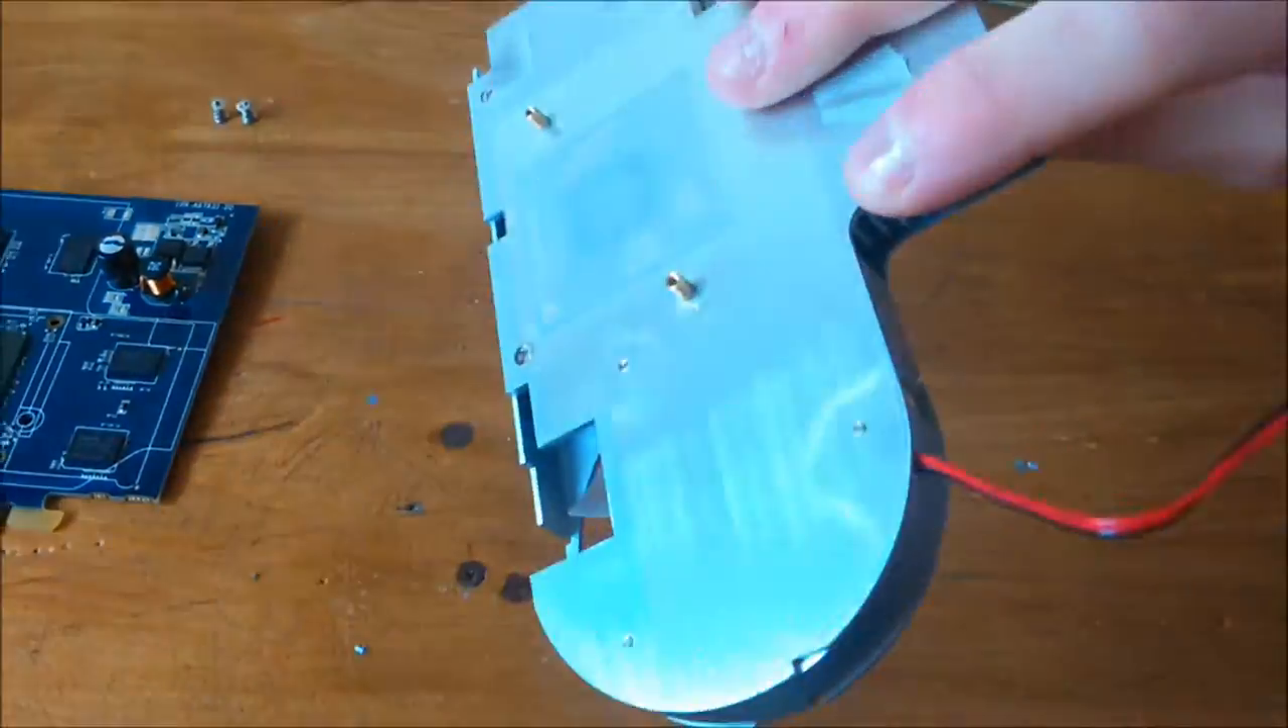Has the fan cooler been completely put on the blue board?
No.